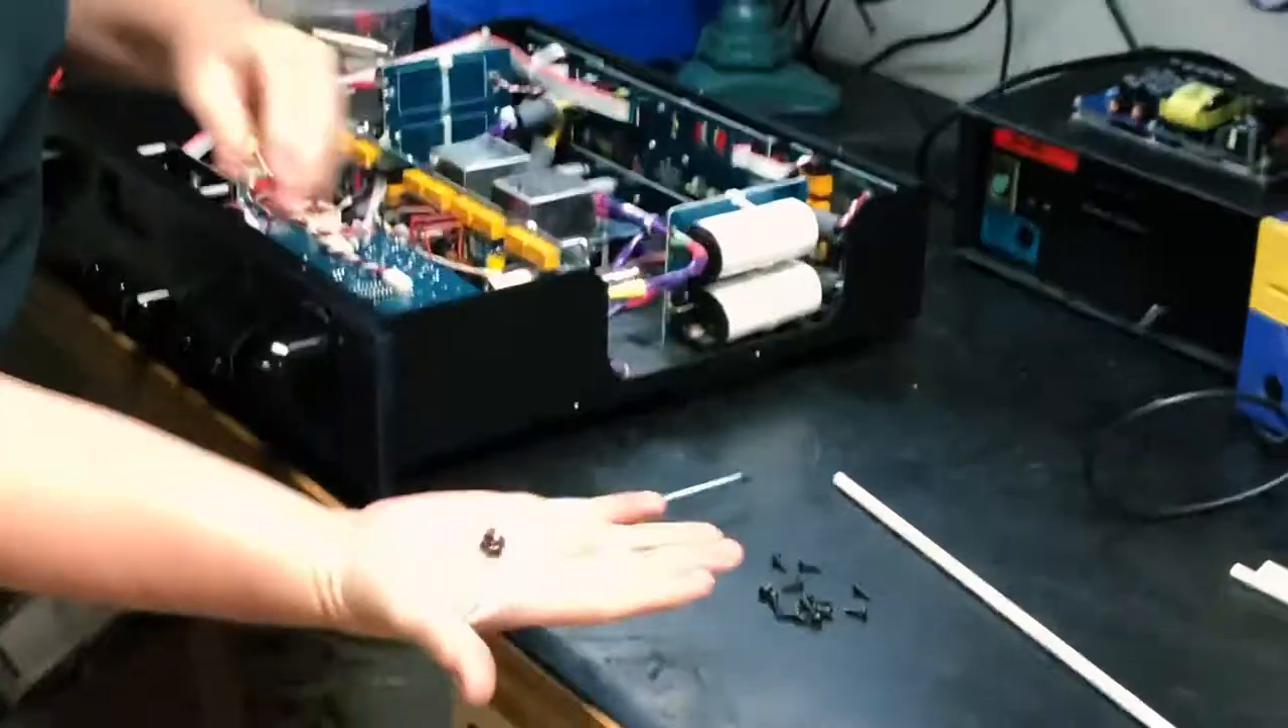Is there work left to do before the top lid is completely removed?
No.